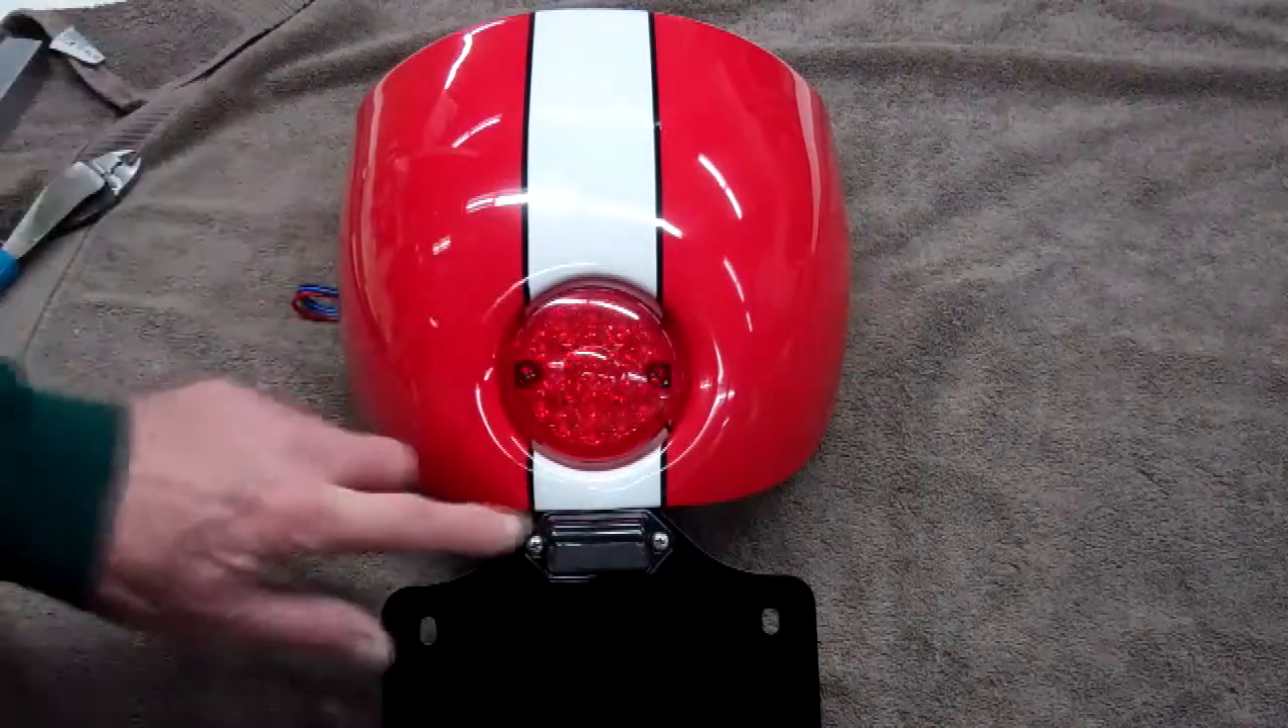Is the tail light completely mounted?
Yes.